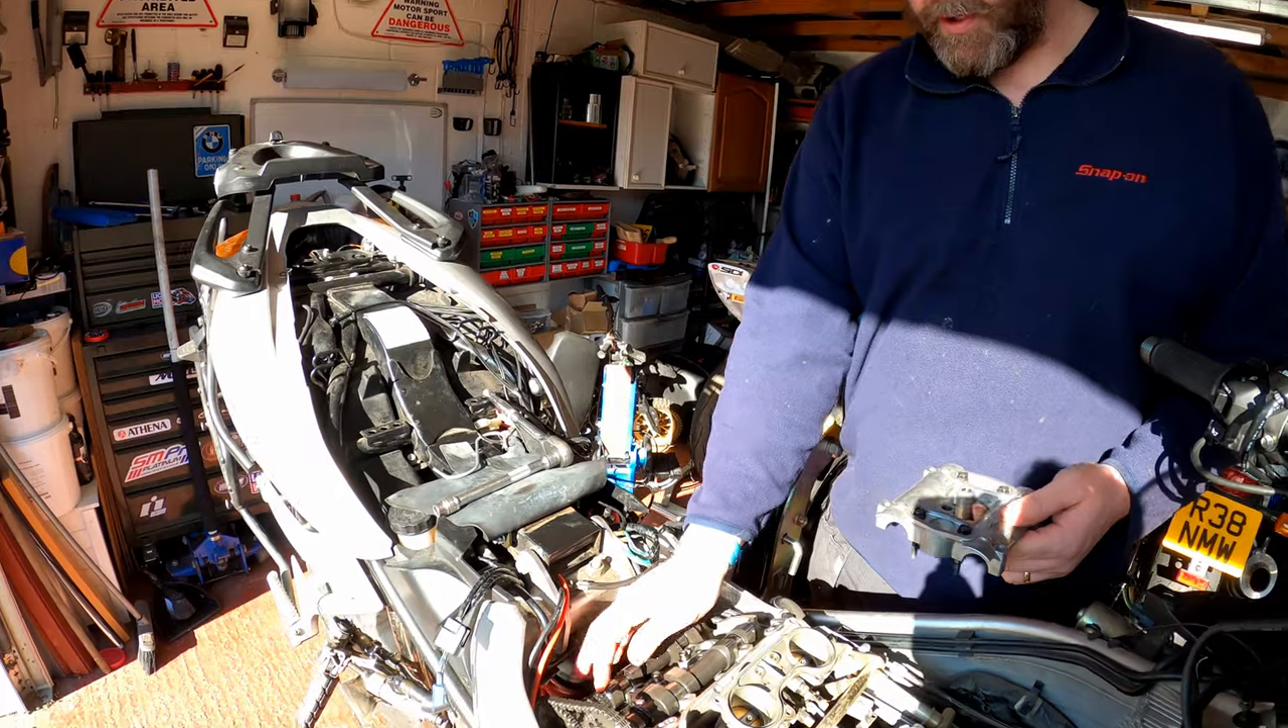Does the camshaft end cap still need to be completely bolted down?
Yes.